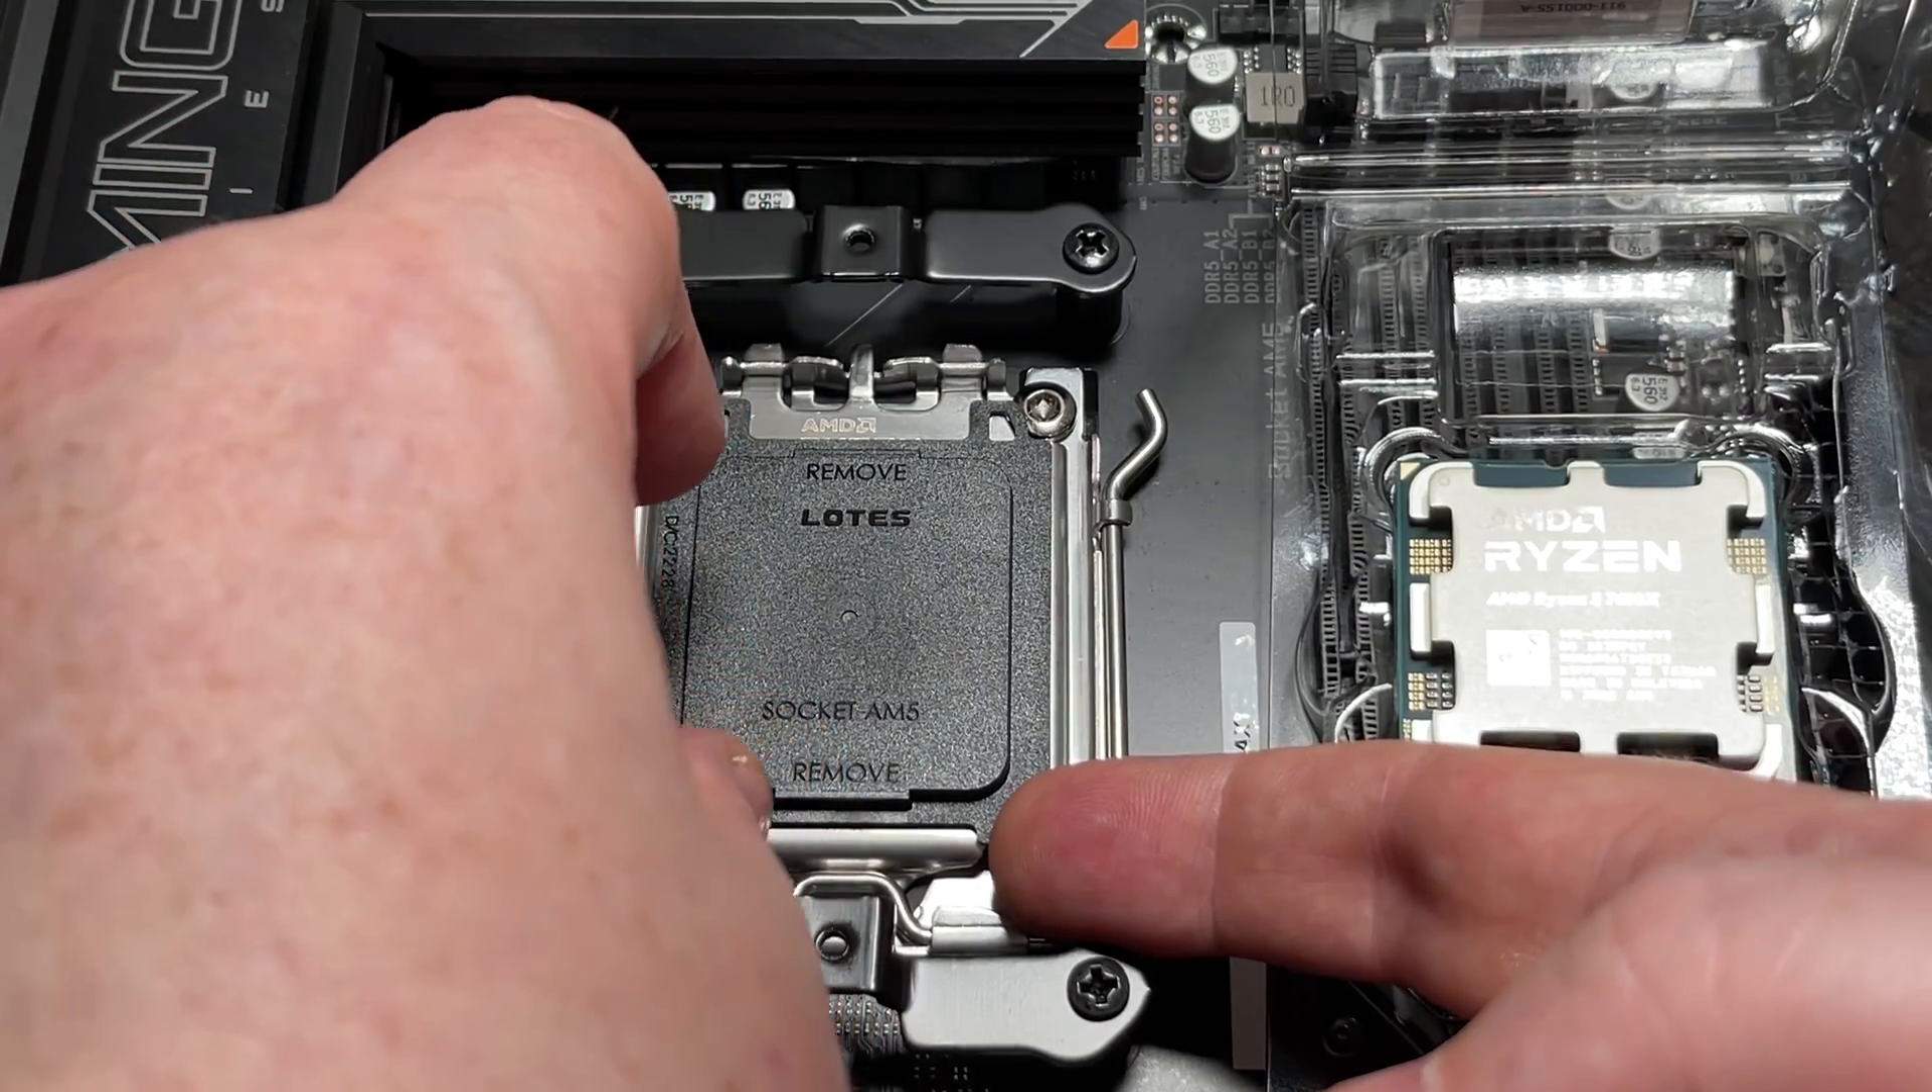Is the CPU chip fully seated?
No.